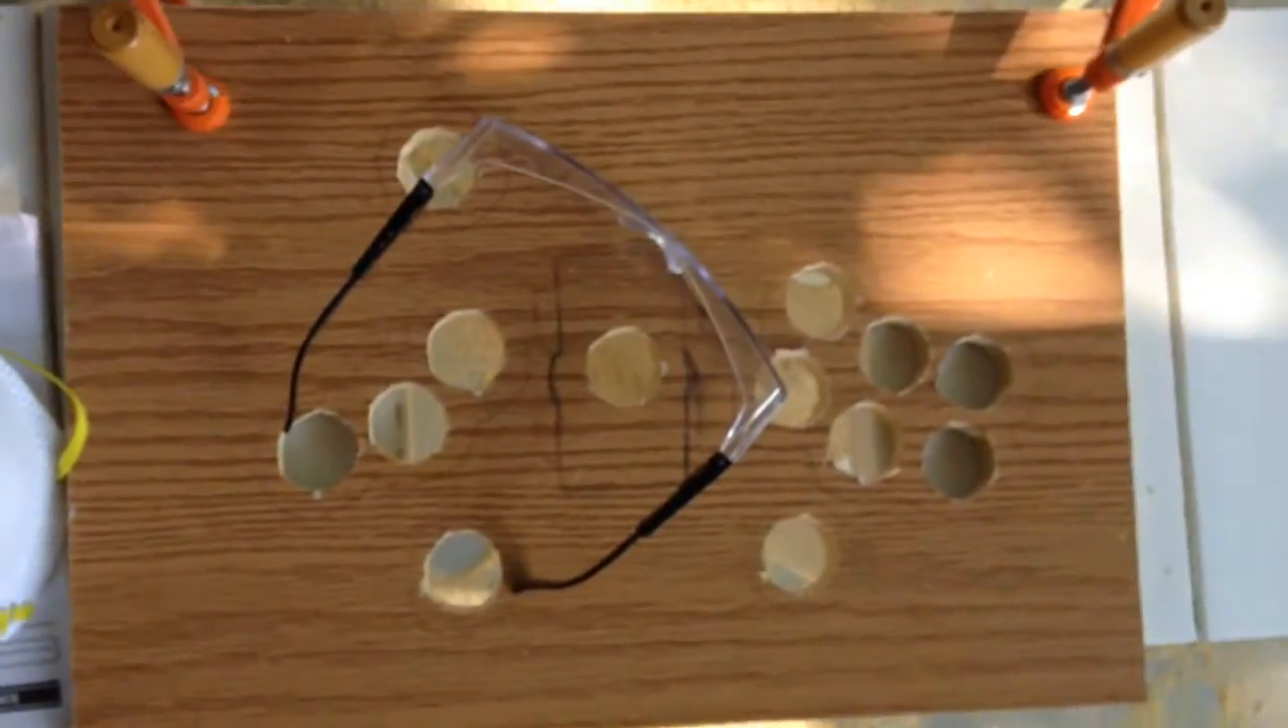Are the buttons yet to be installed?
Yes.